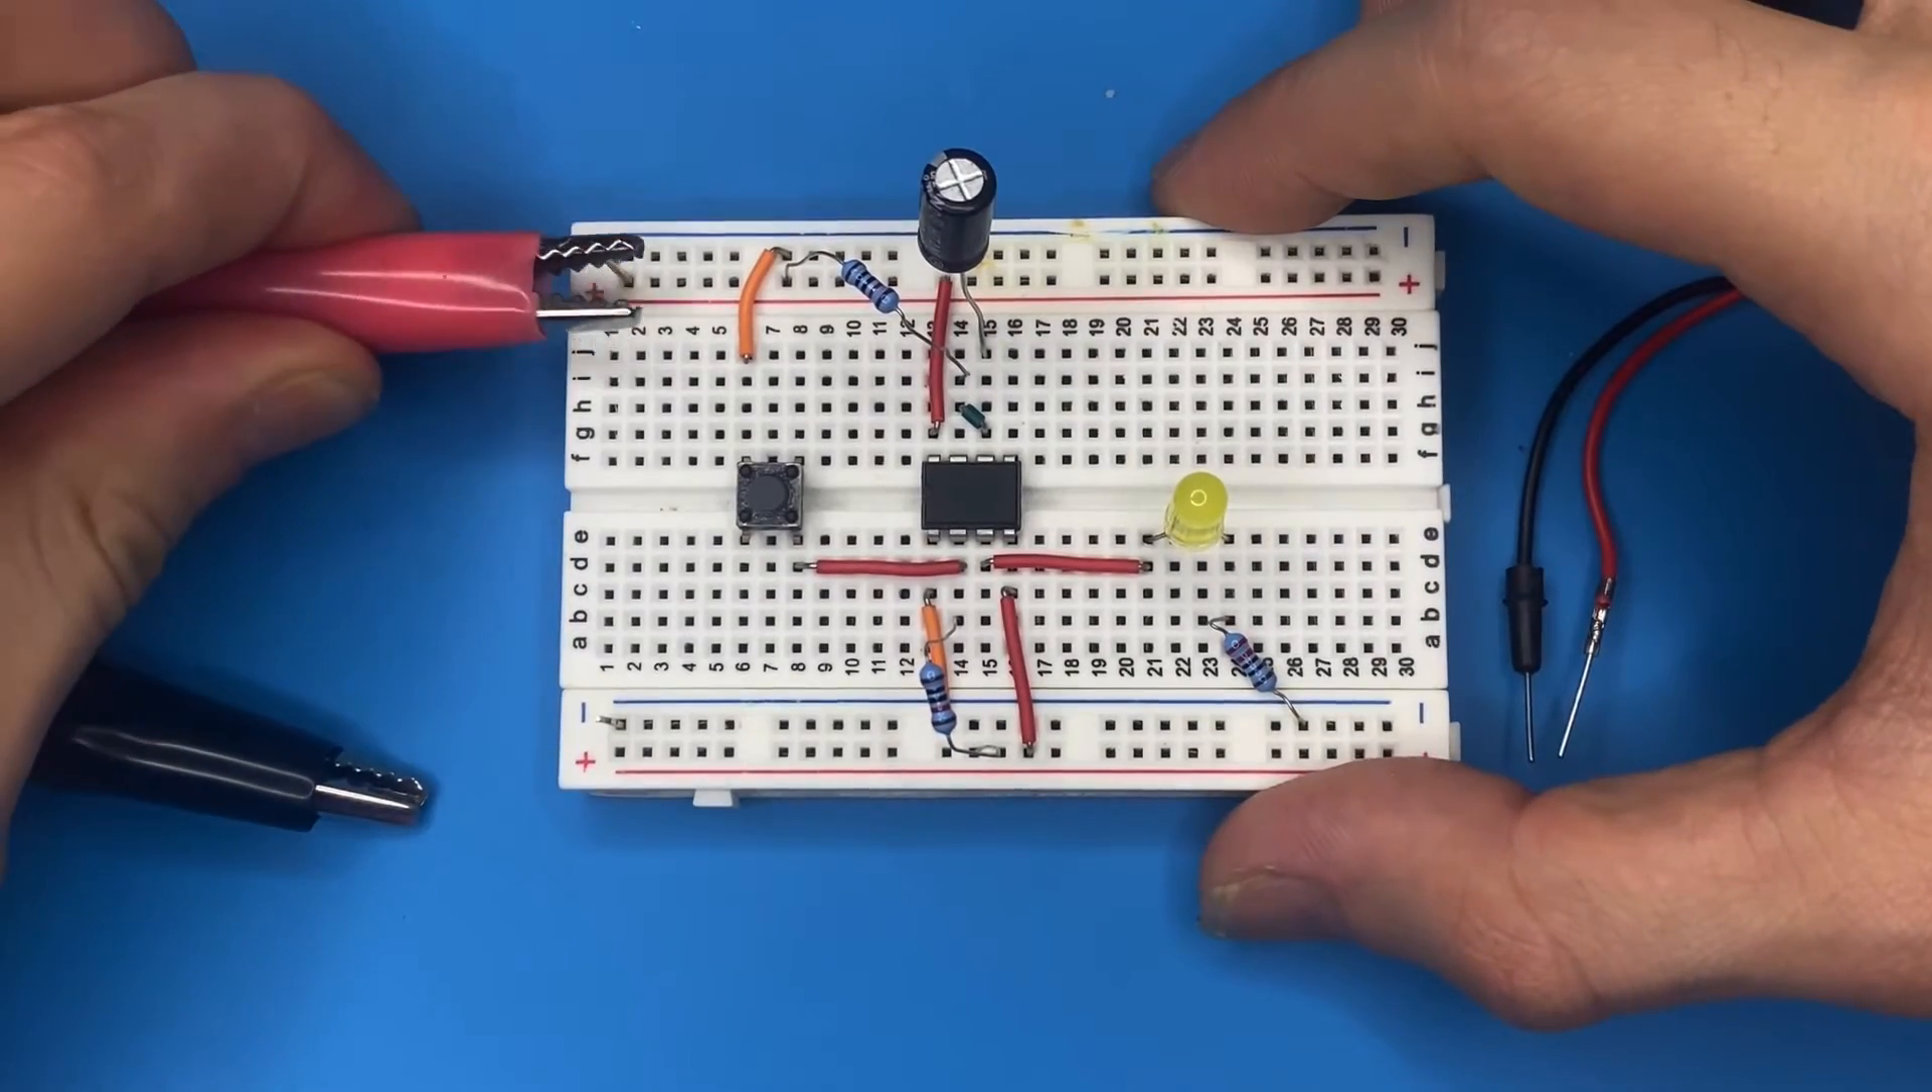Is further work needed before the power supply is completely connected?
Yes.